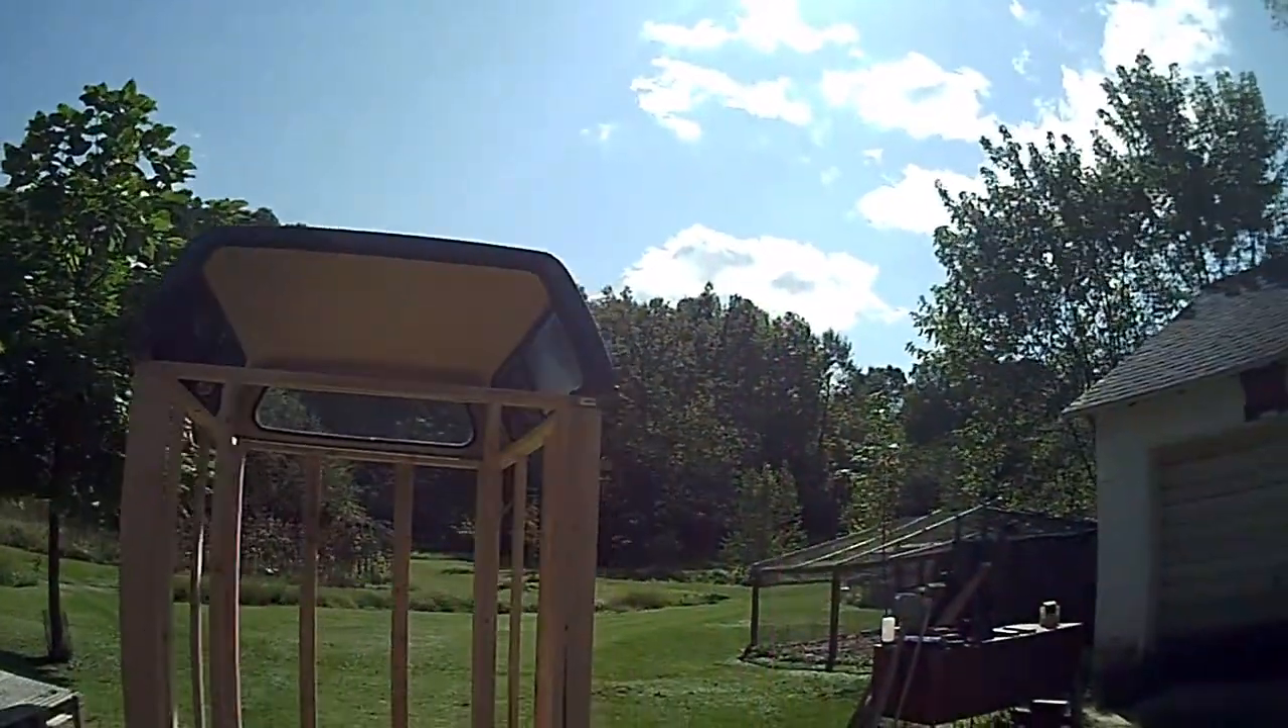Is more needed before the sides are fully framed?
No.